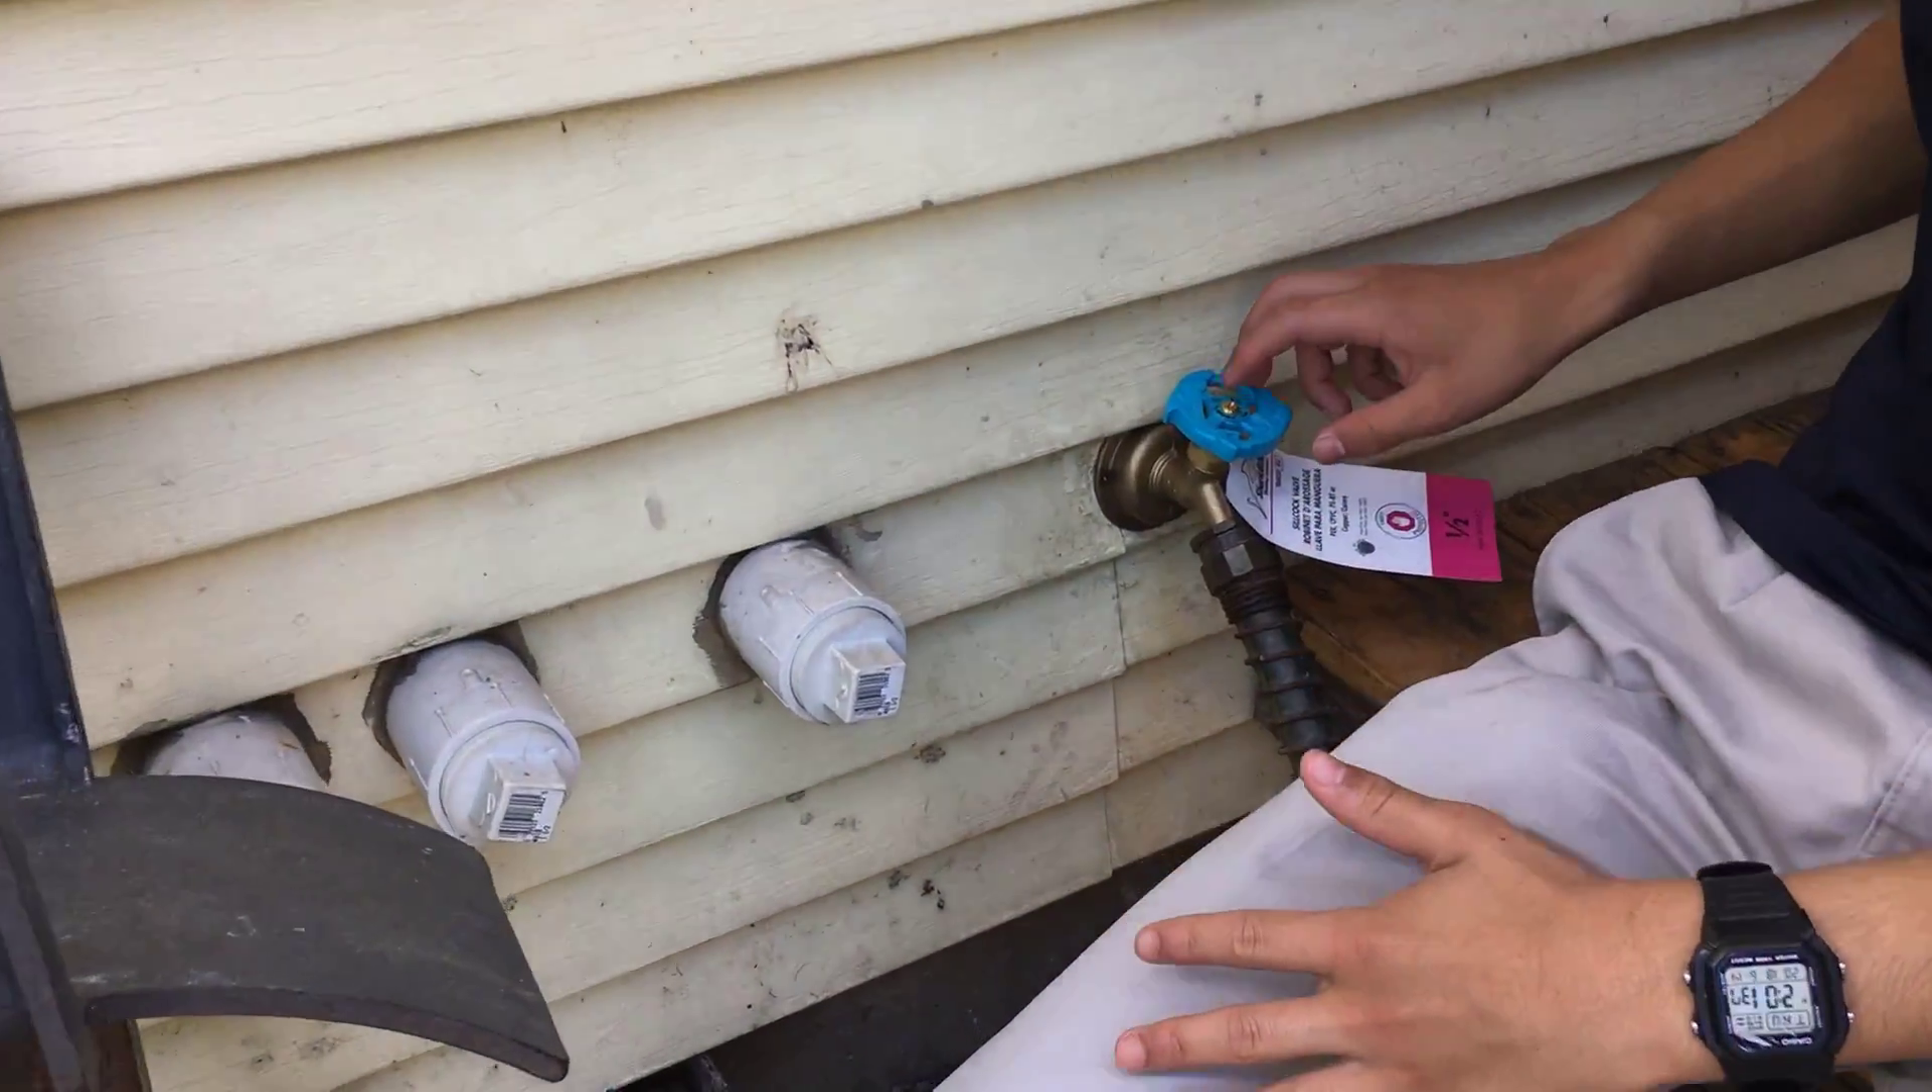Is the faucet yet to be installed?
No.